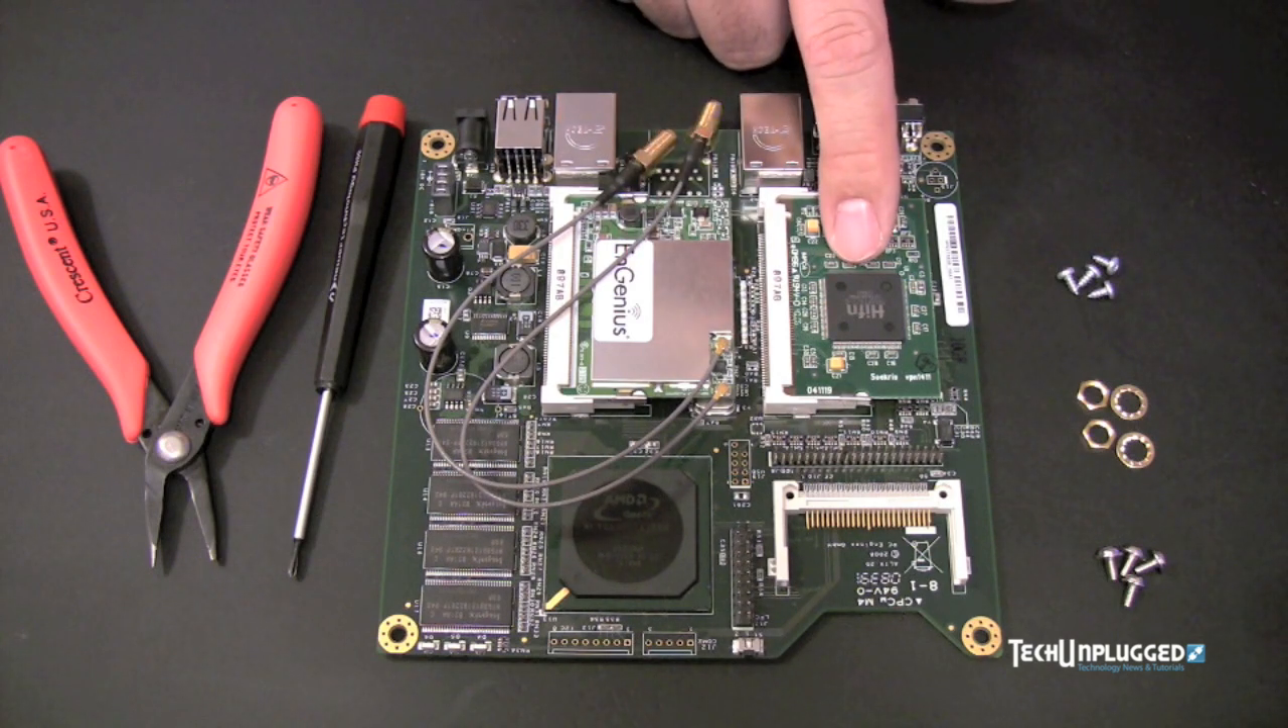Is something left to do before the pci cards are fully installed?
No.